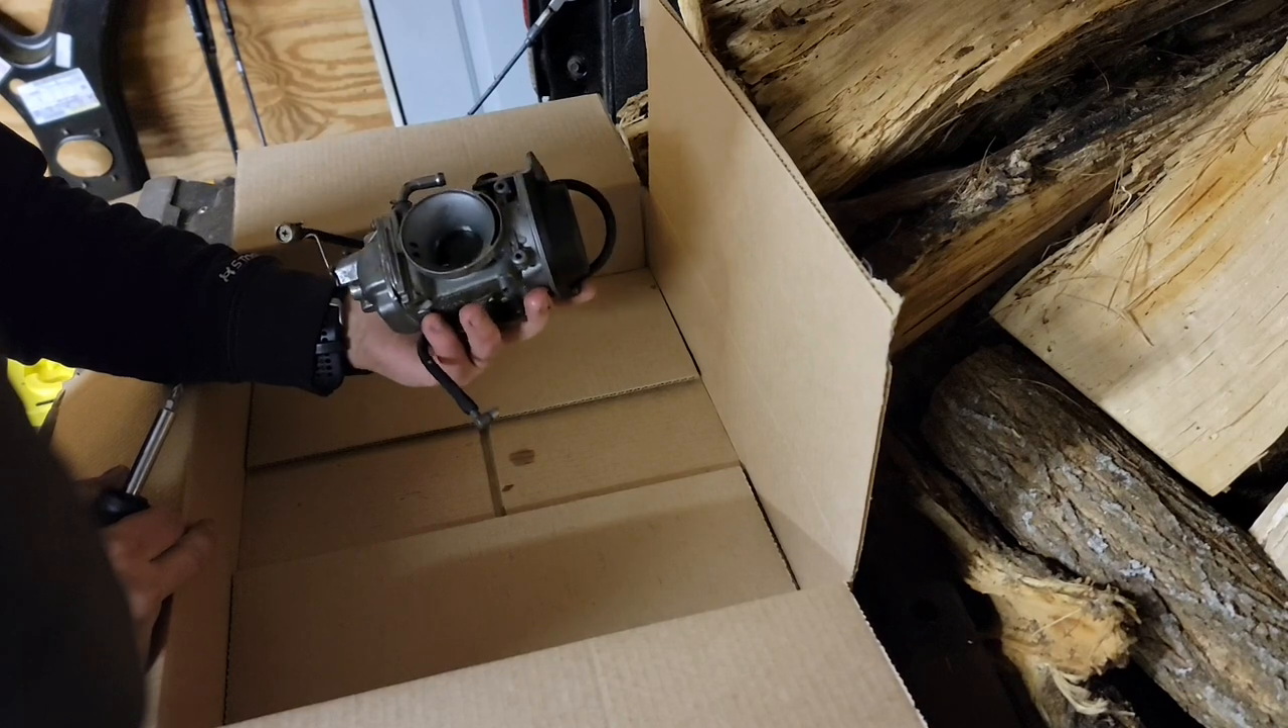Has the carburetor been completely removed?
Yes.